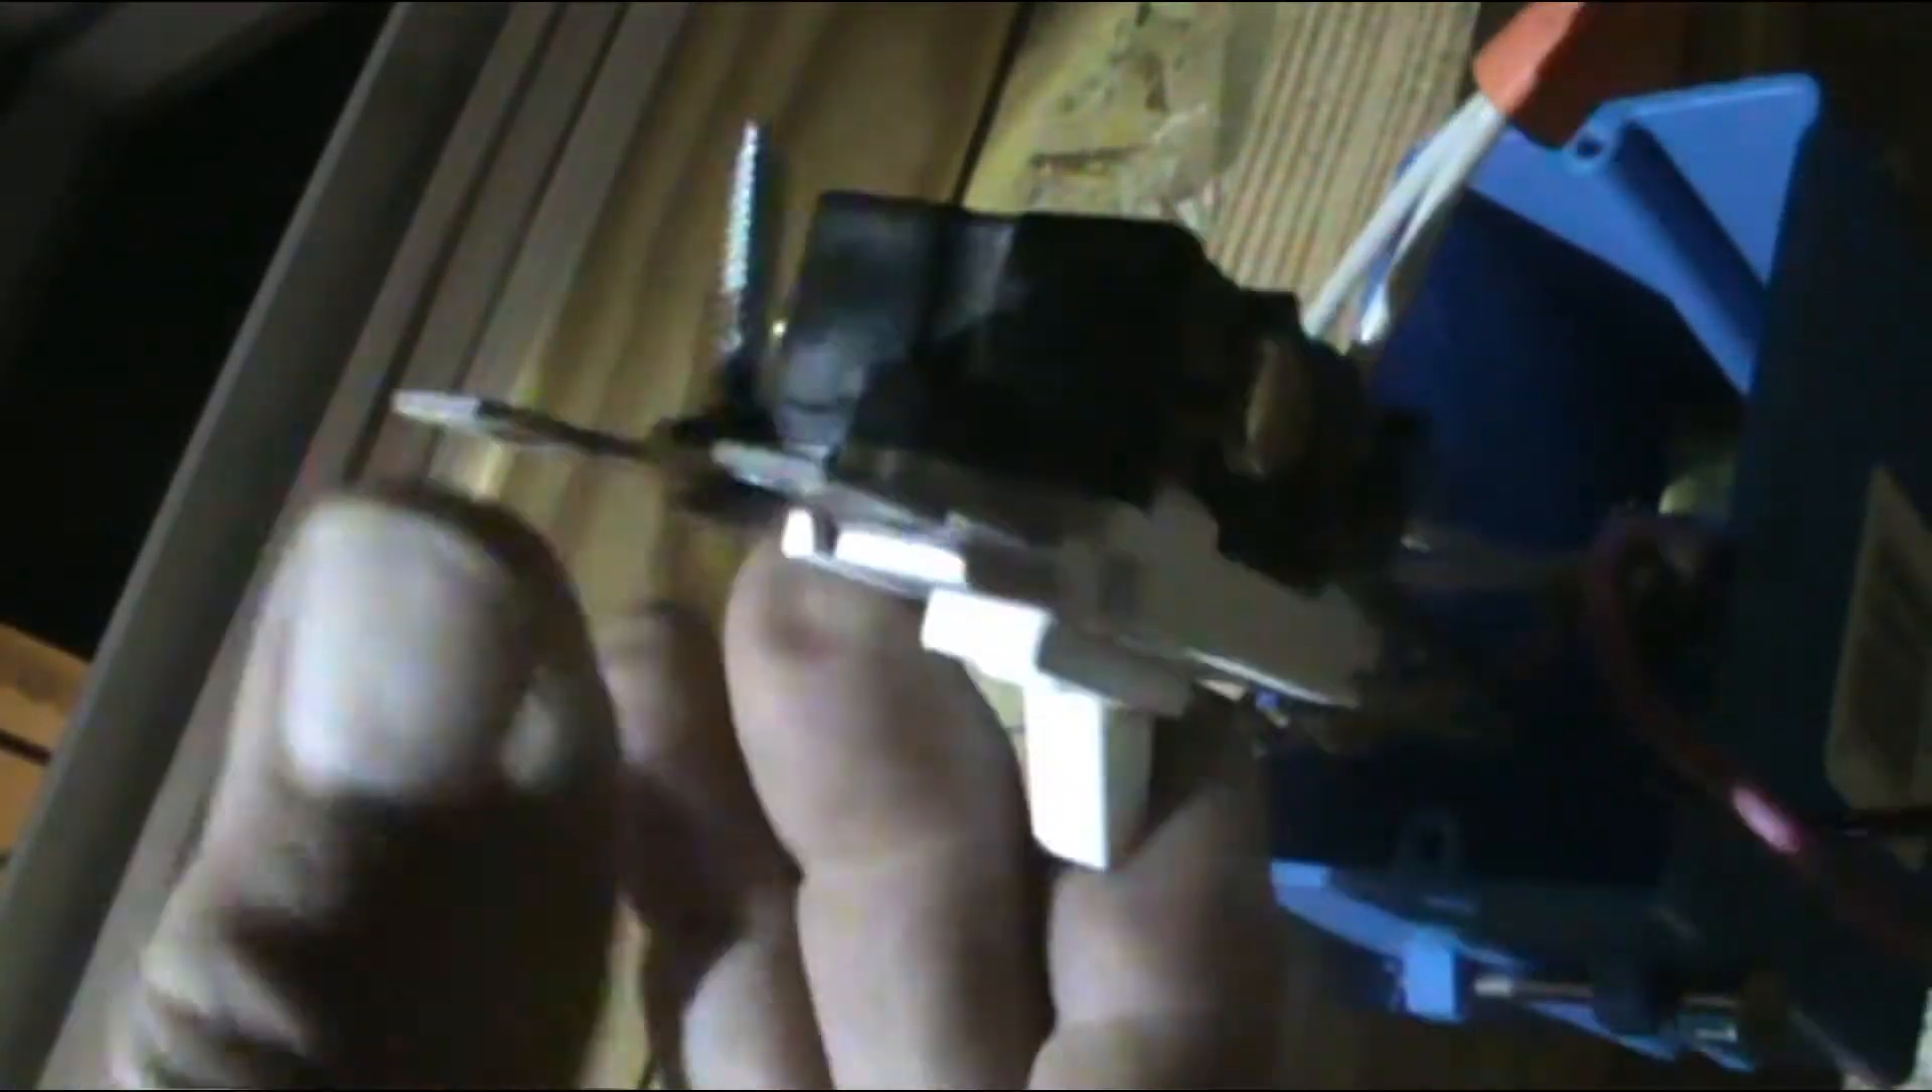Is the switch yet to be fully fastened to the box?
Yes.